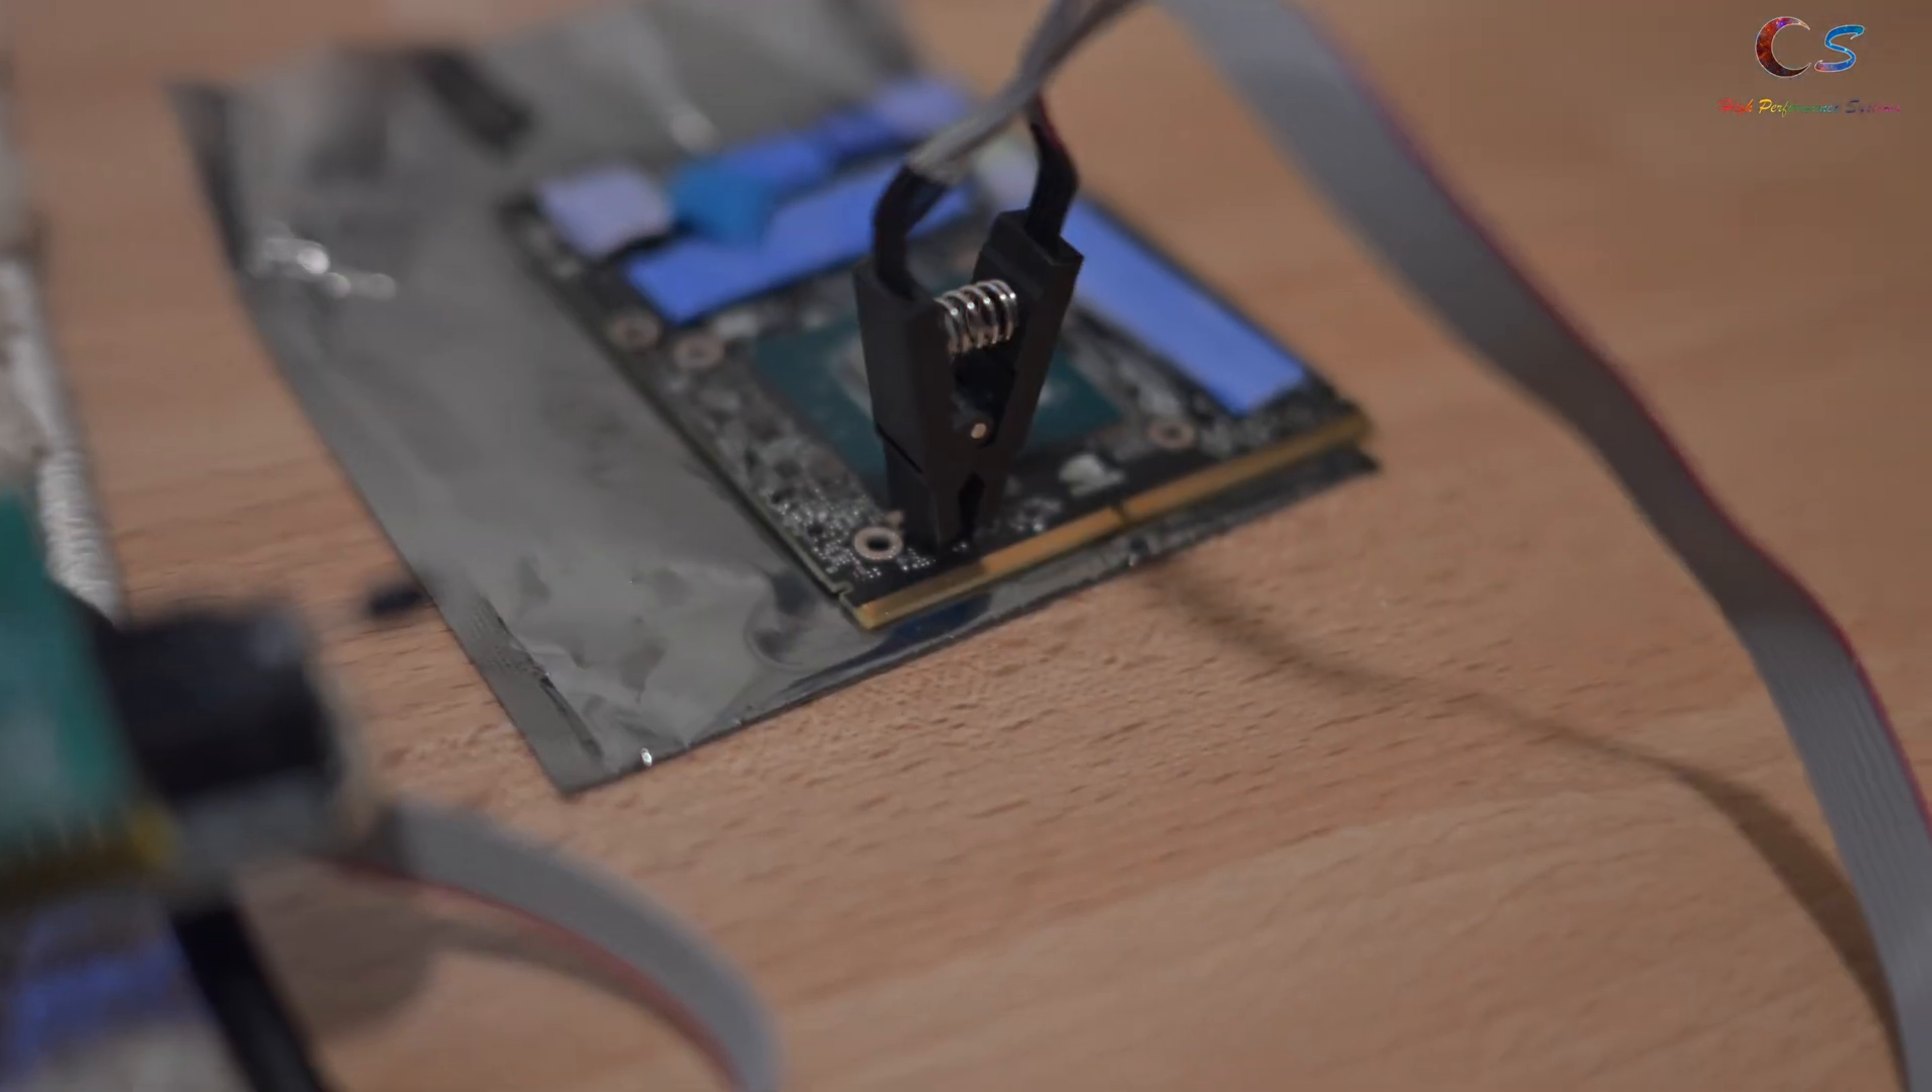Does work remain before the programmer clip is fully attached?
No.